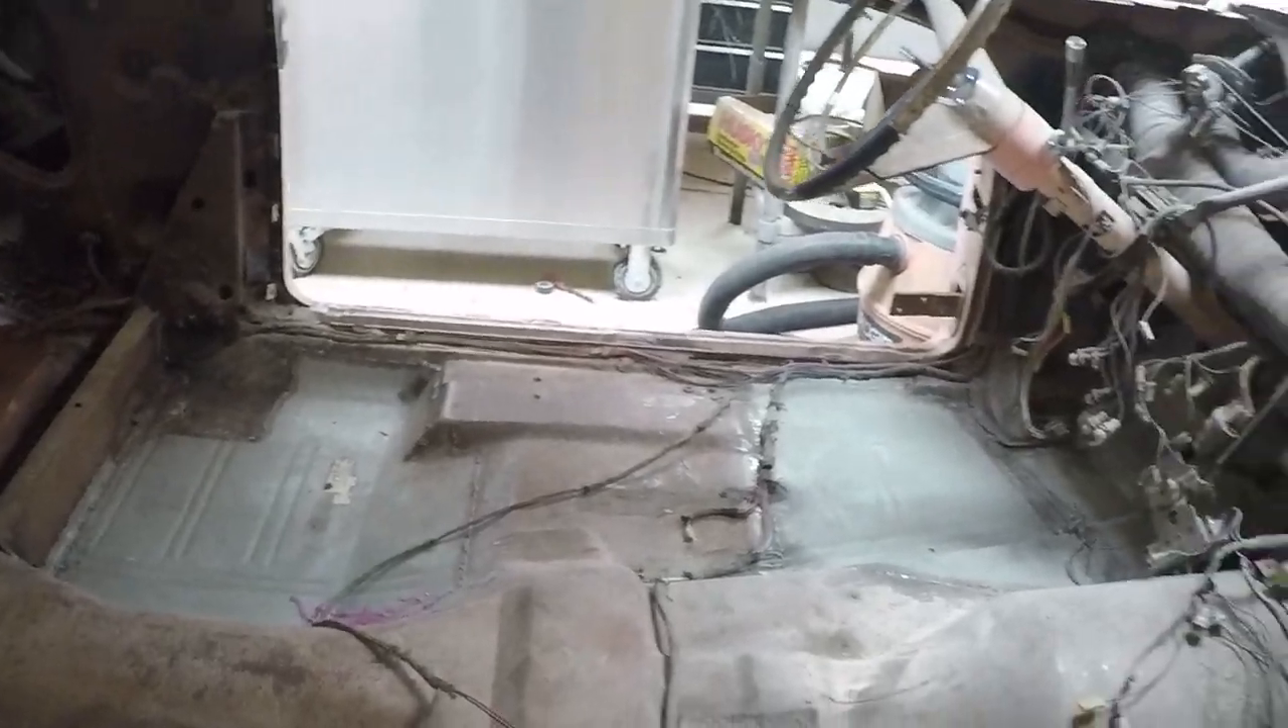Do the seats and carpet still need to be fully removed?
No.